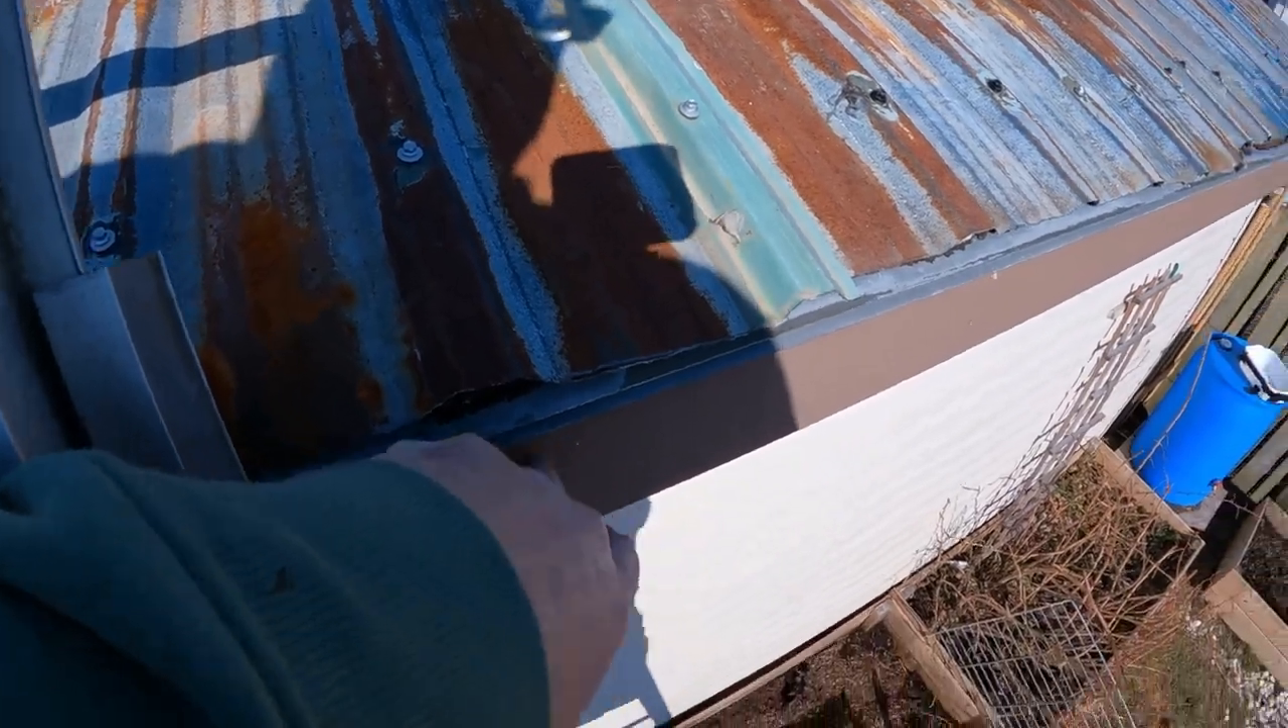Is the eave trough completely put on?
No.